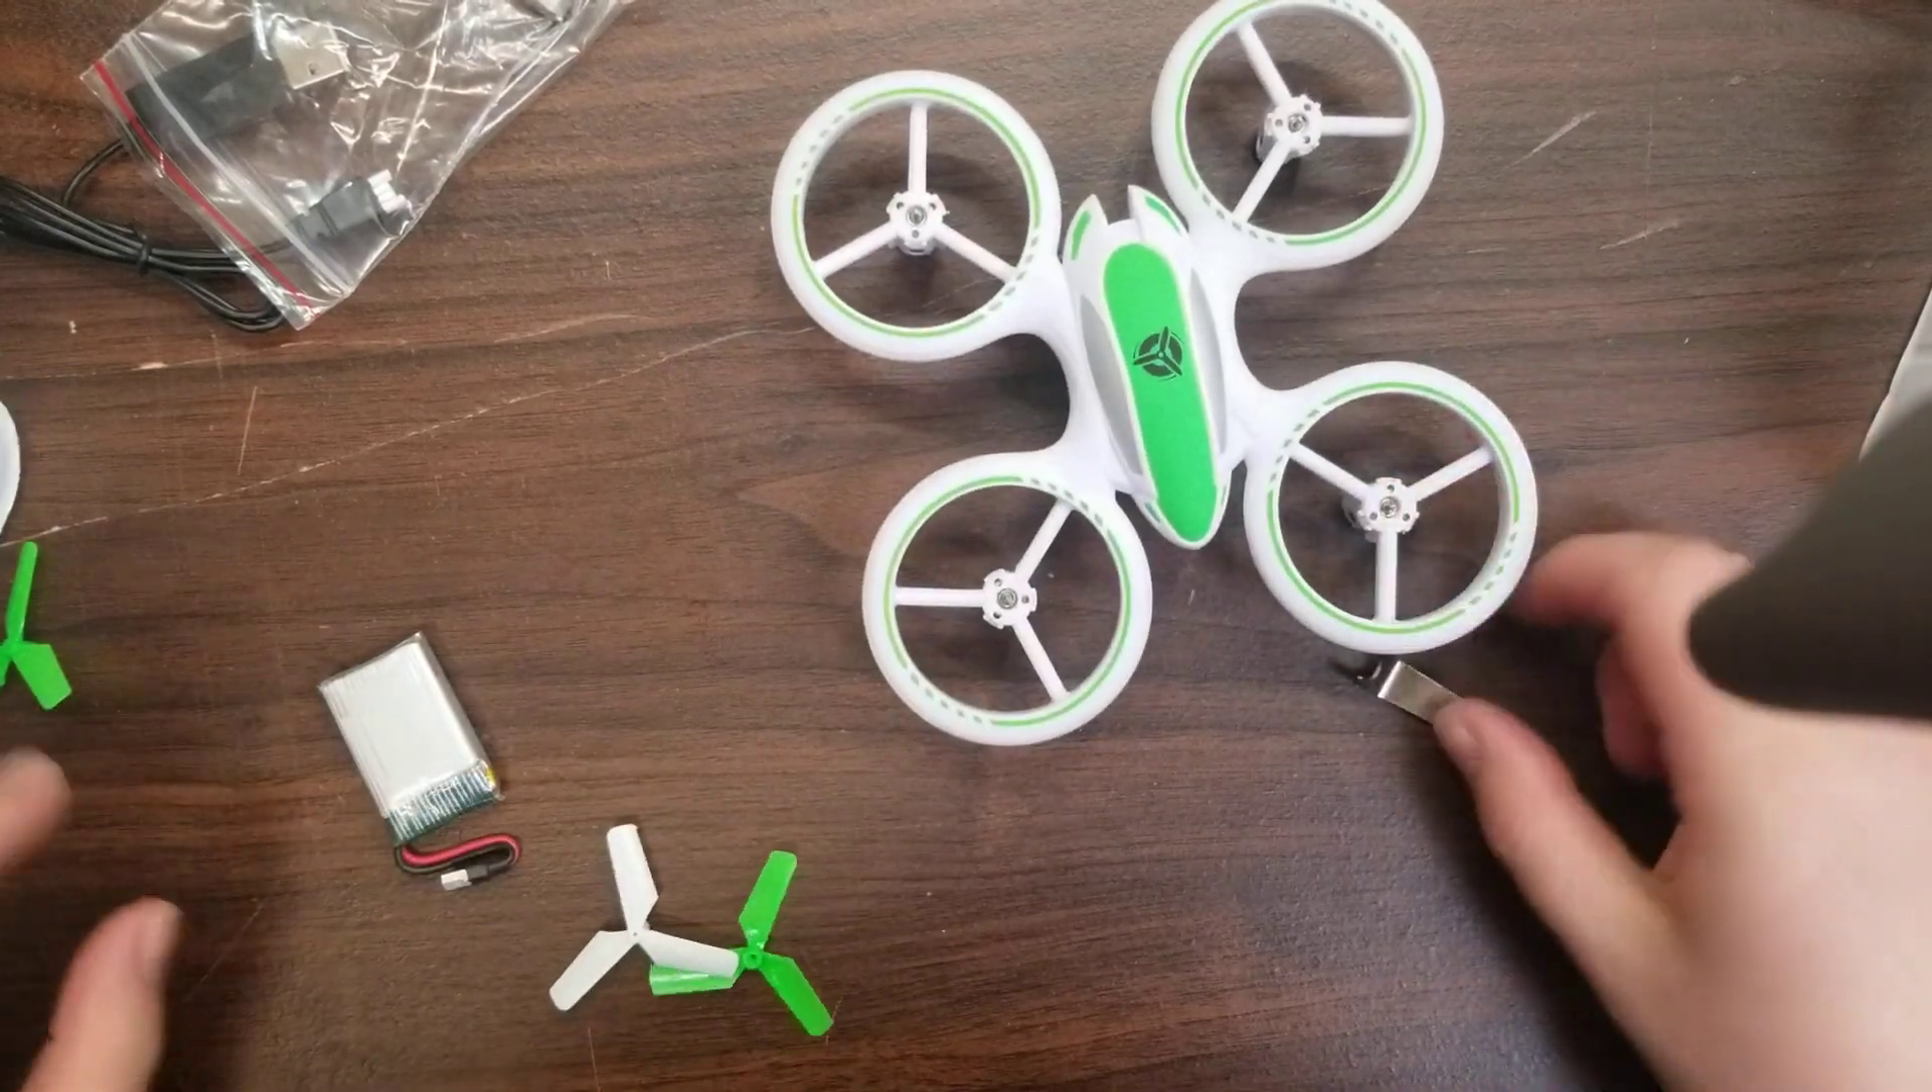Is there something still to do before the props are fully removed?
No.